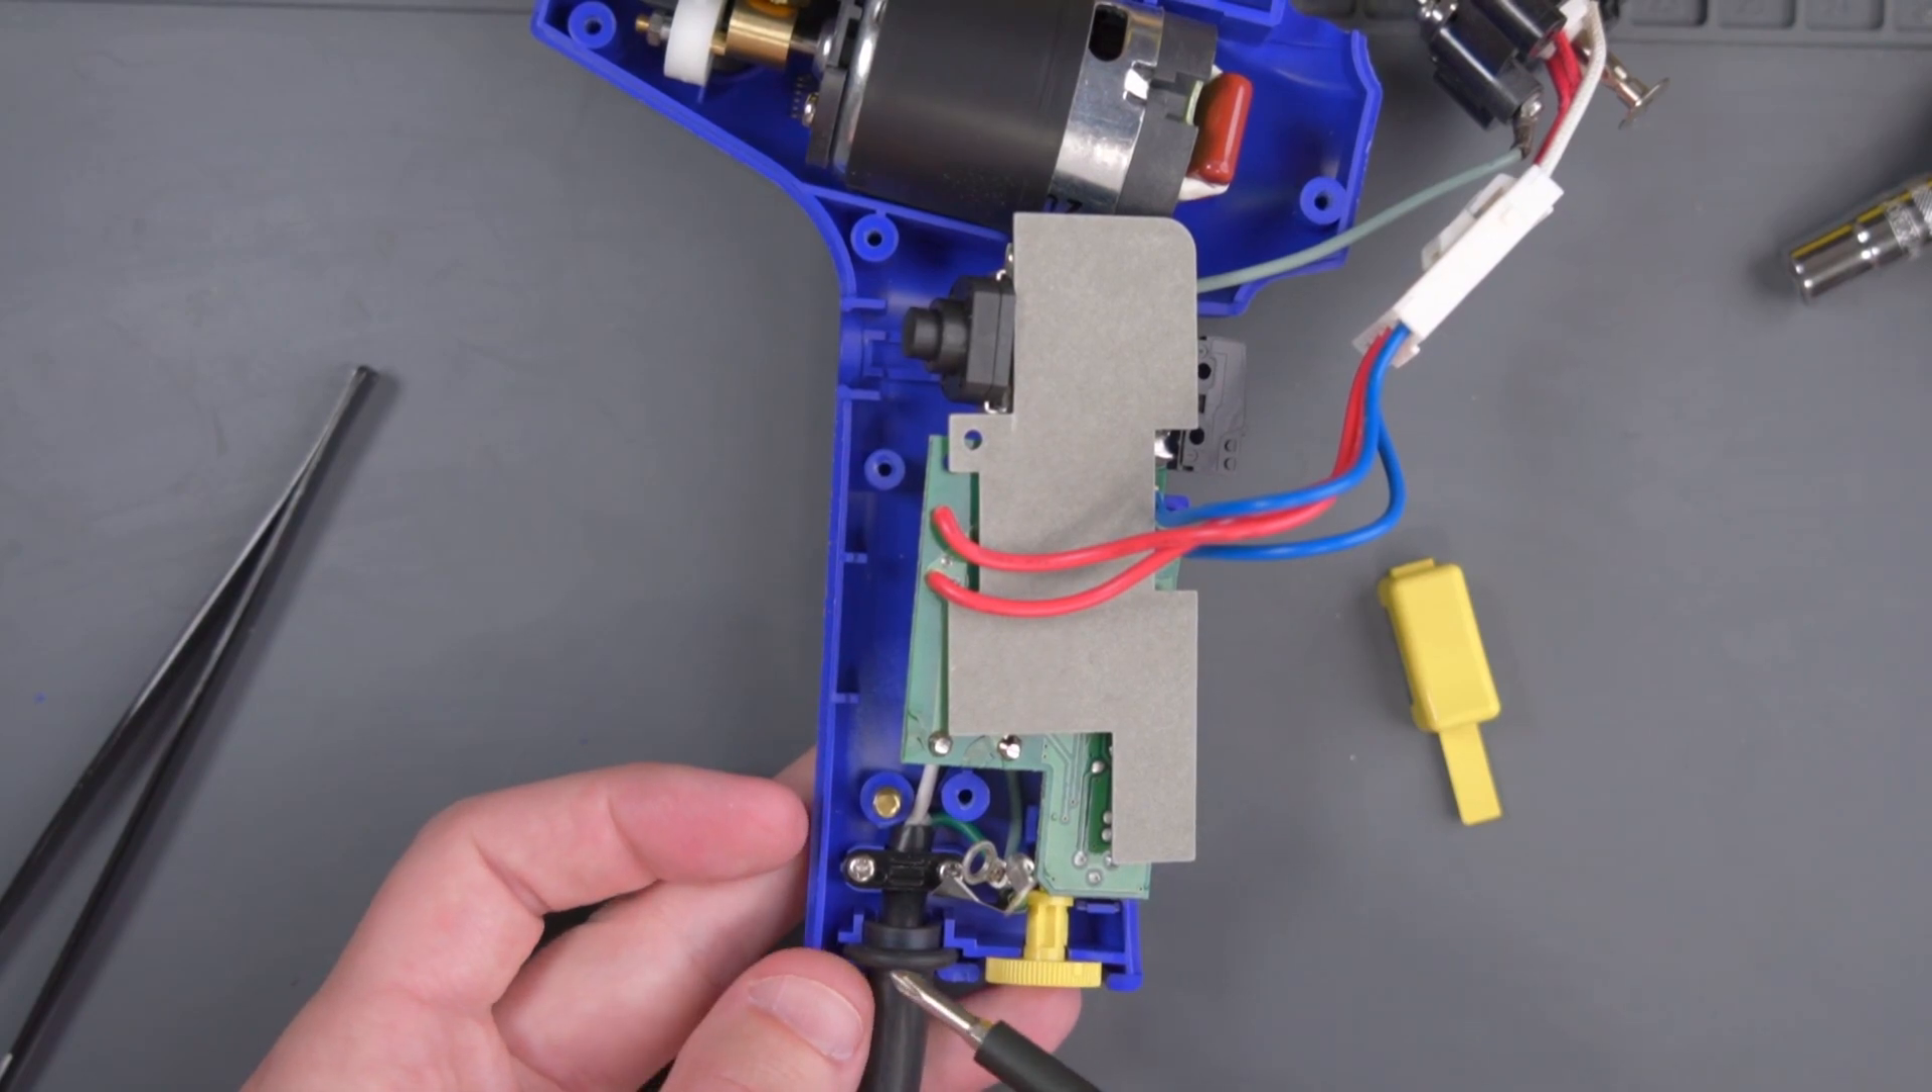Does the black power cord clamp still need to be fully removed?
Yes.